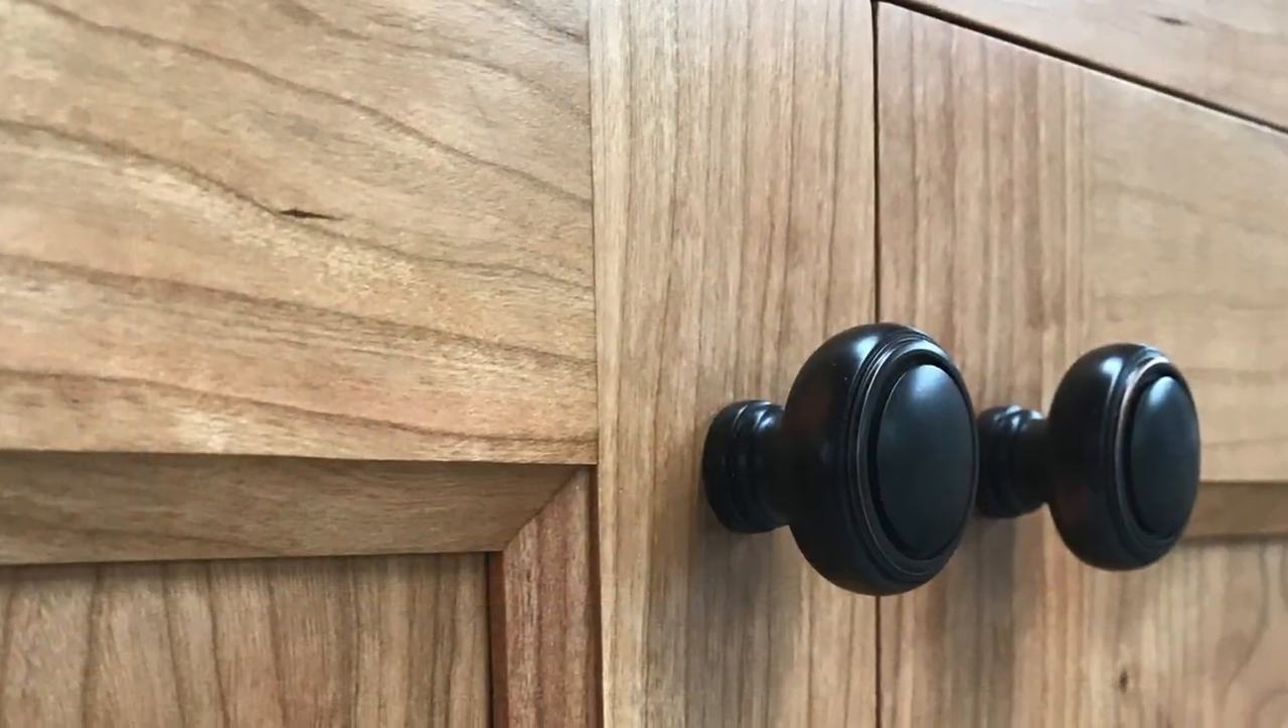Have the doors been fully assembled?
Yes.